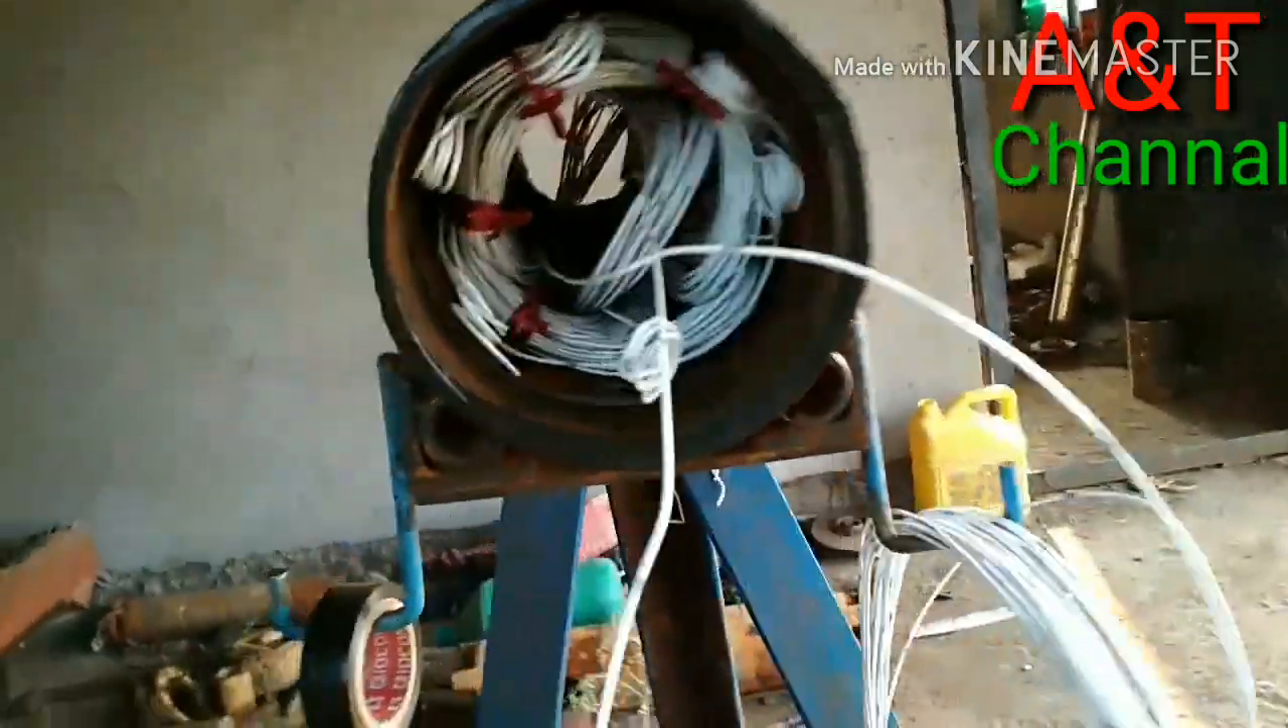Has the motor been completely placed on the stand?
Yes.